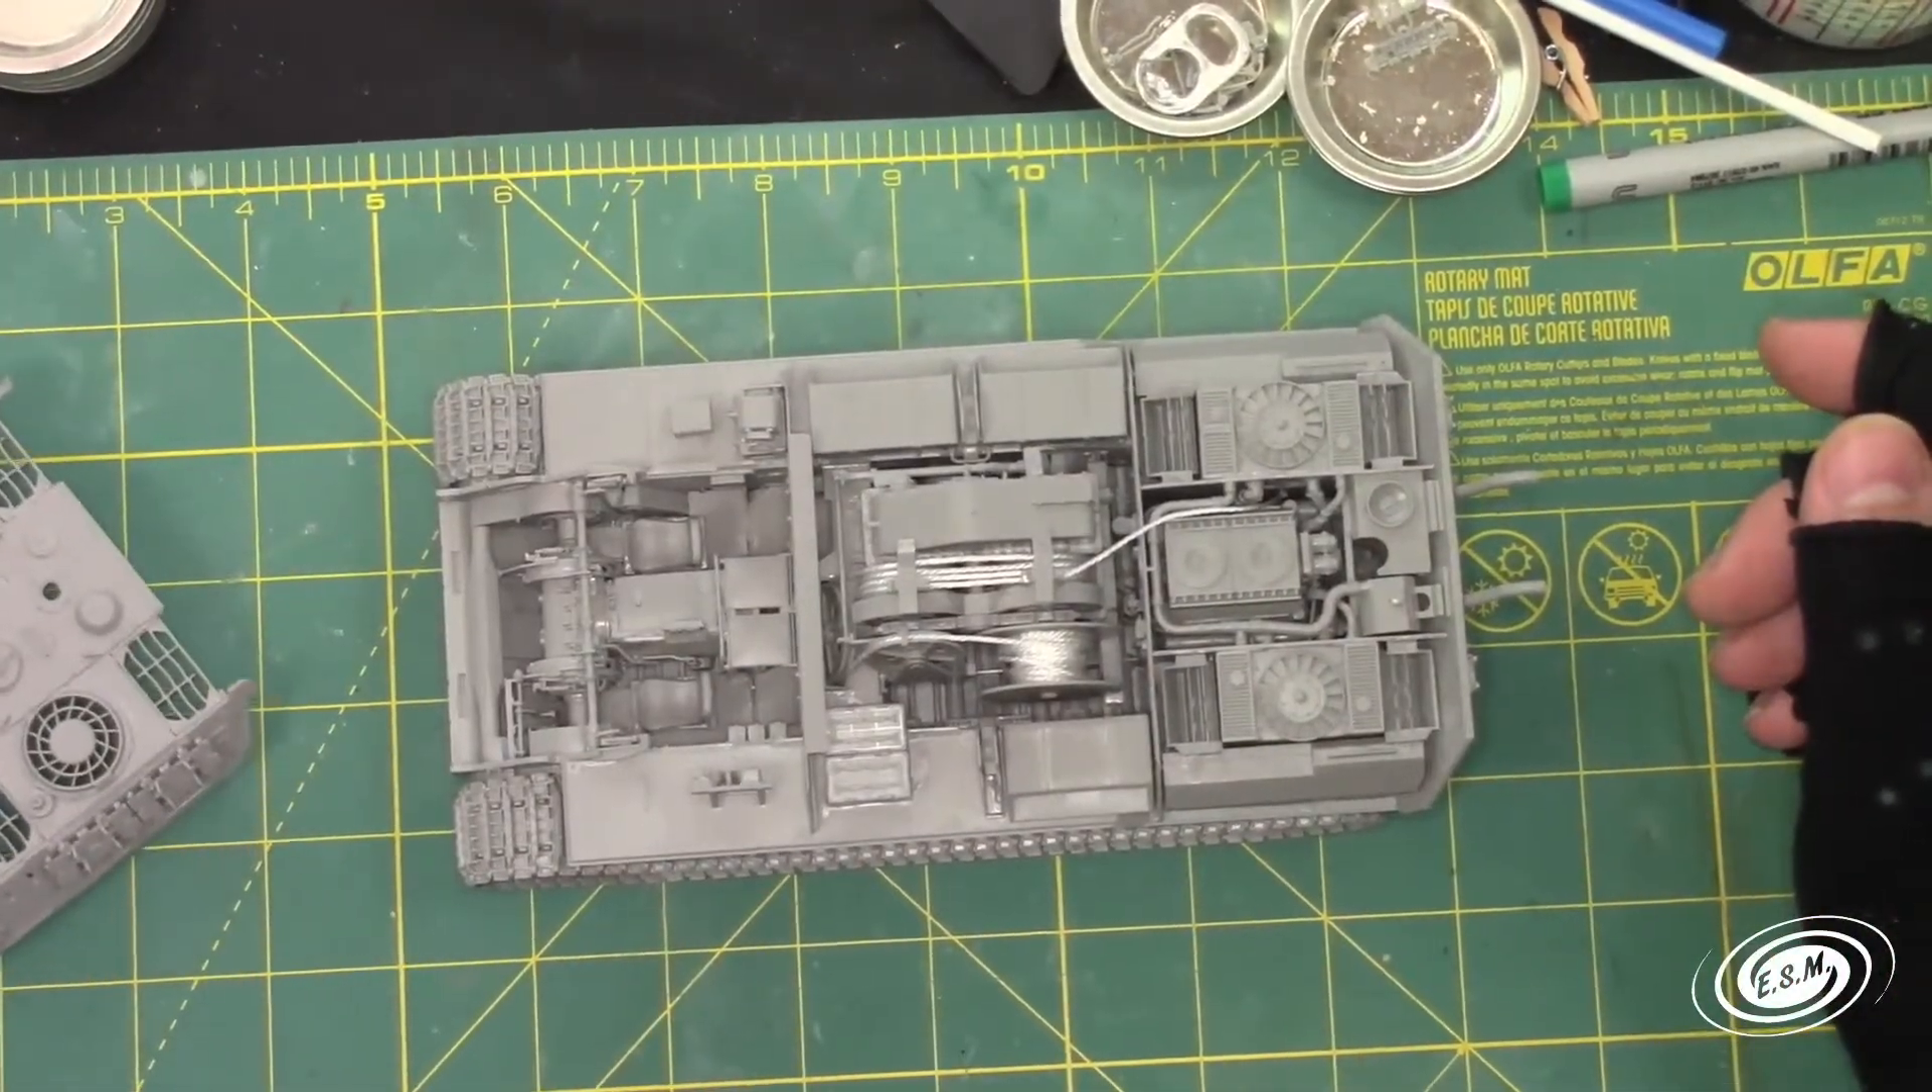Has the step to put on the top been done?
No.